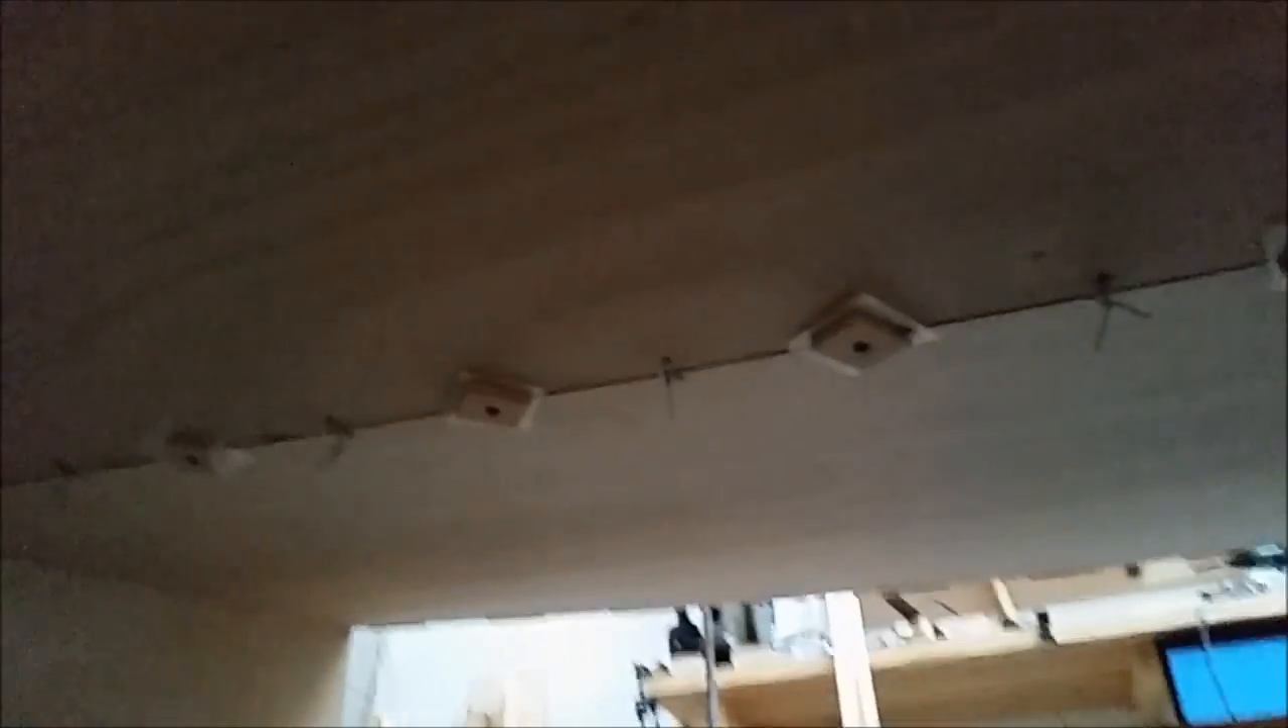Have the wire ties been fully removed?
No.